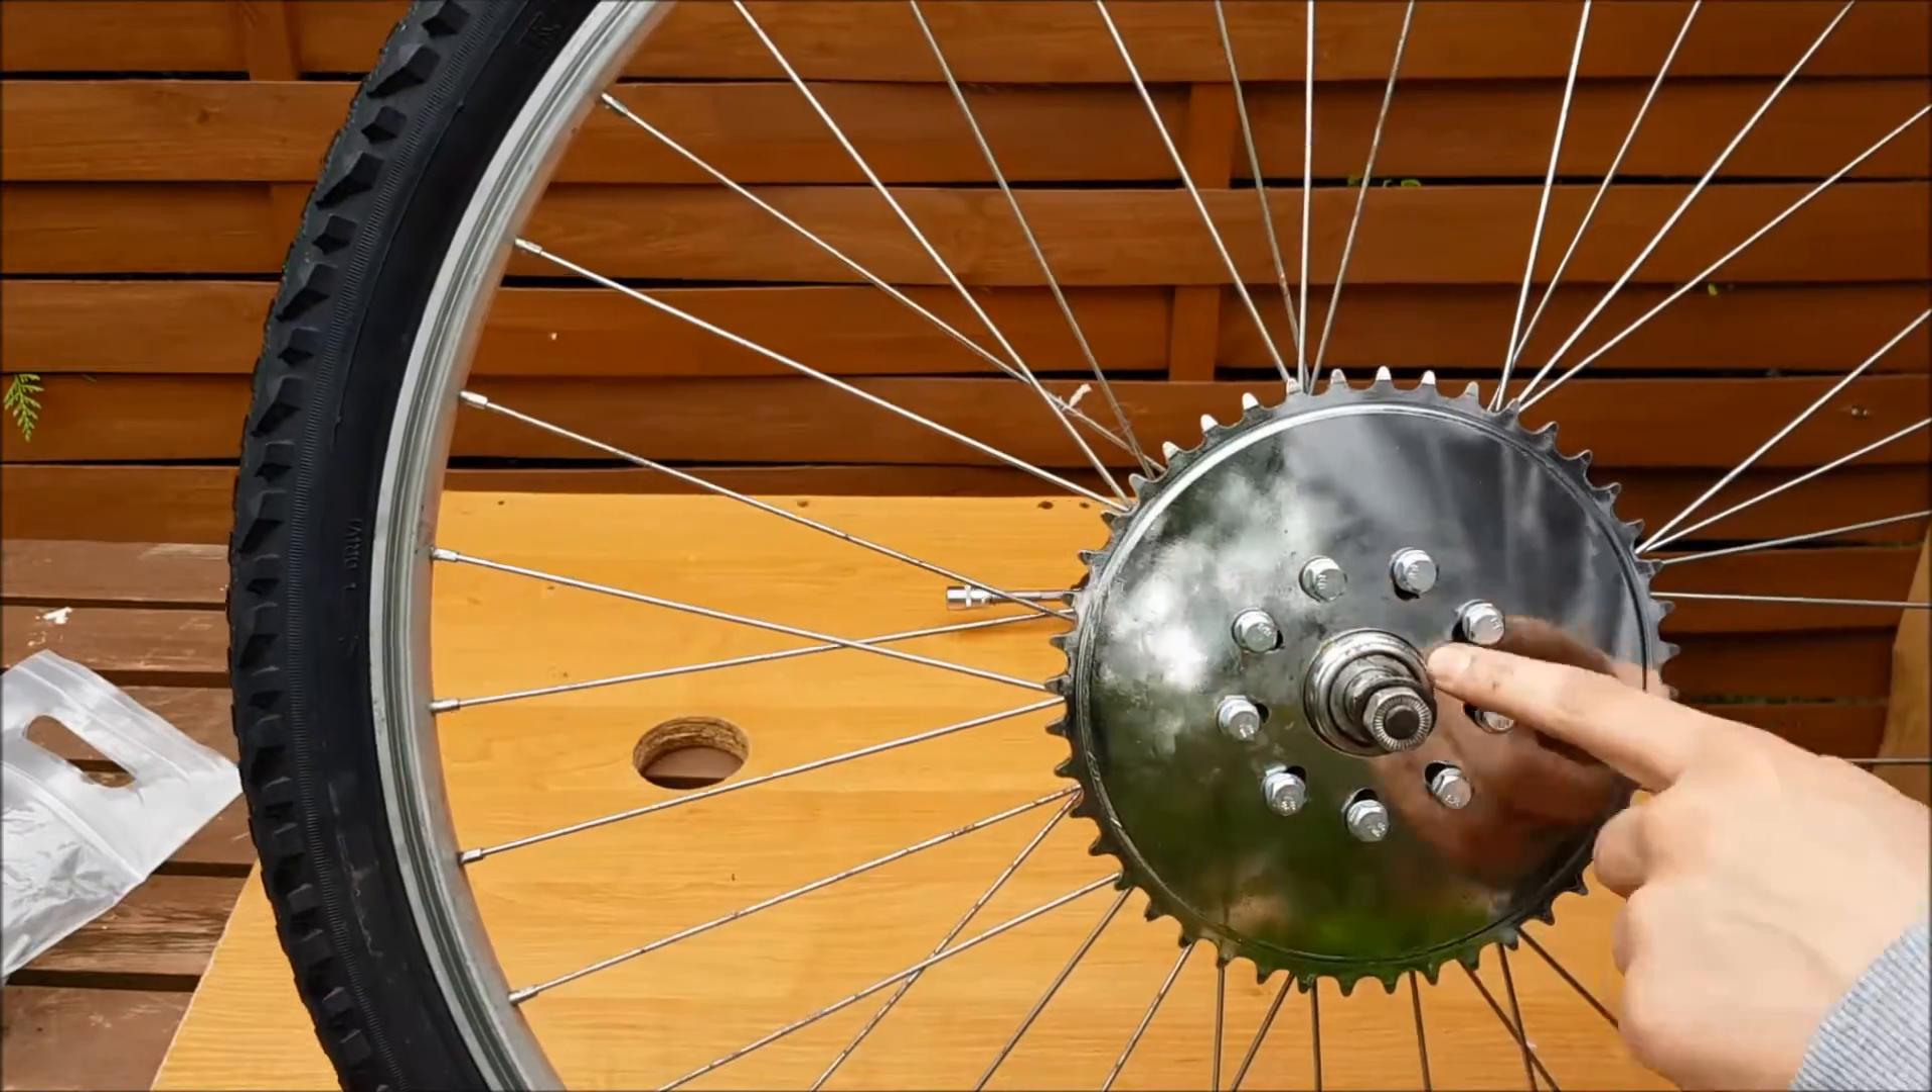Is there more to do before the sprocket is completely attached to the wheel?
No.